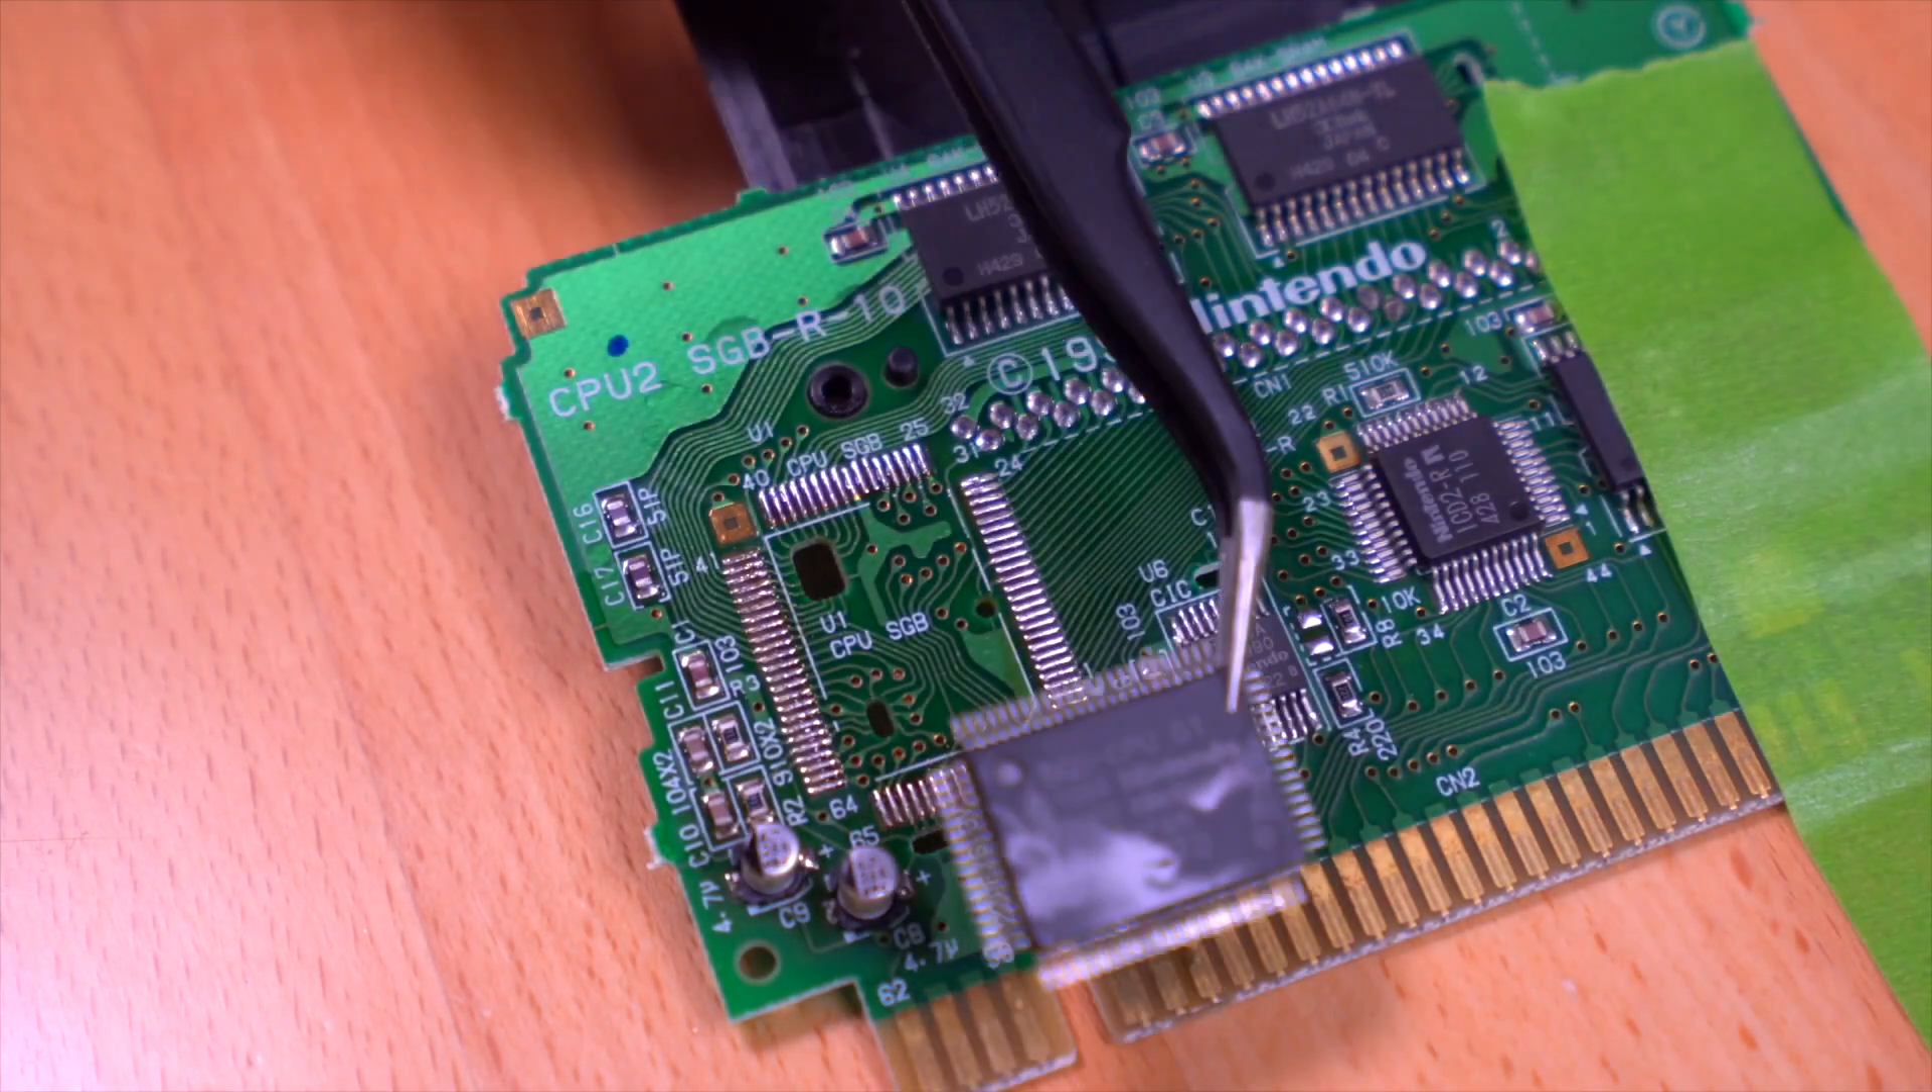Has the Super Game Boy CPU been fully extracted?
Yes.